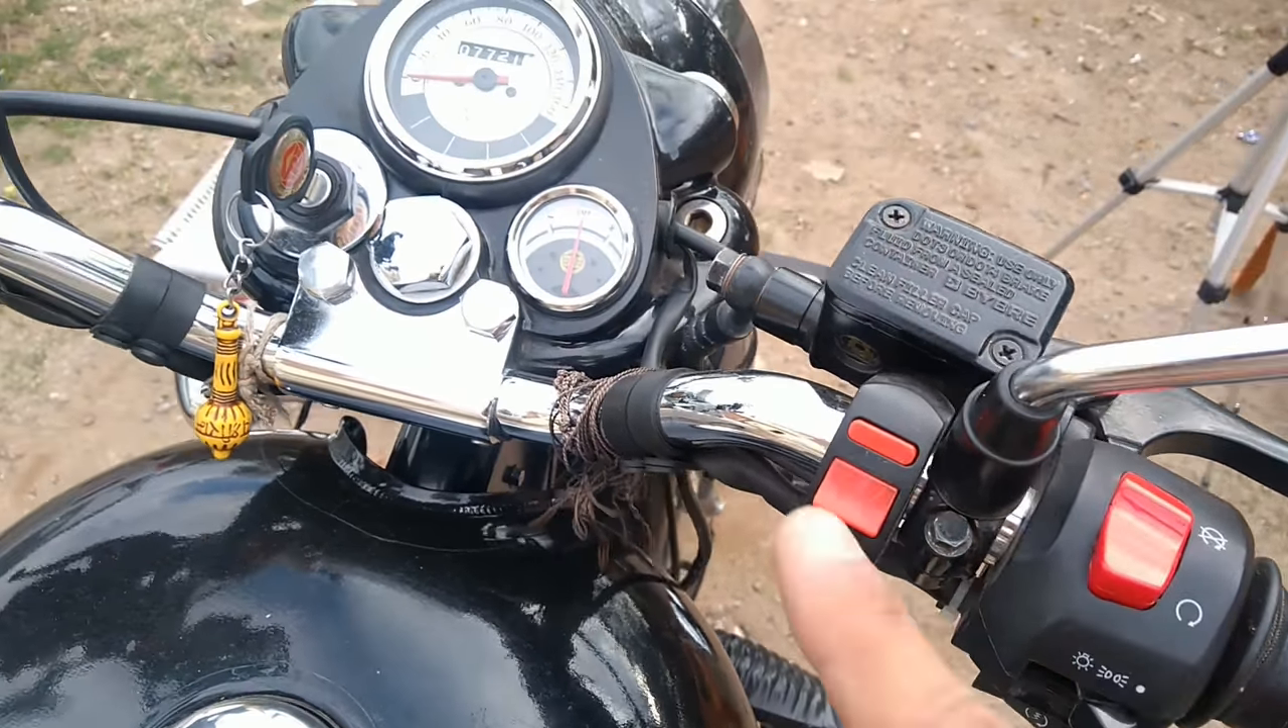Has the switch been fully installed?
Yes.